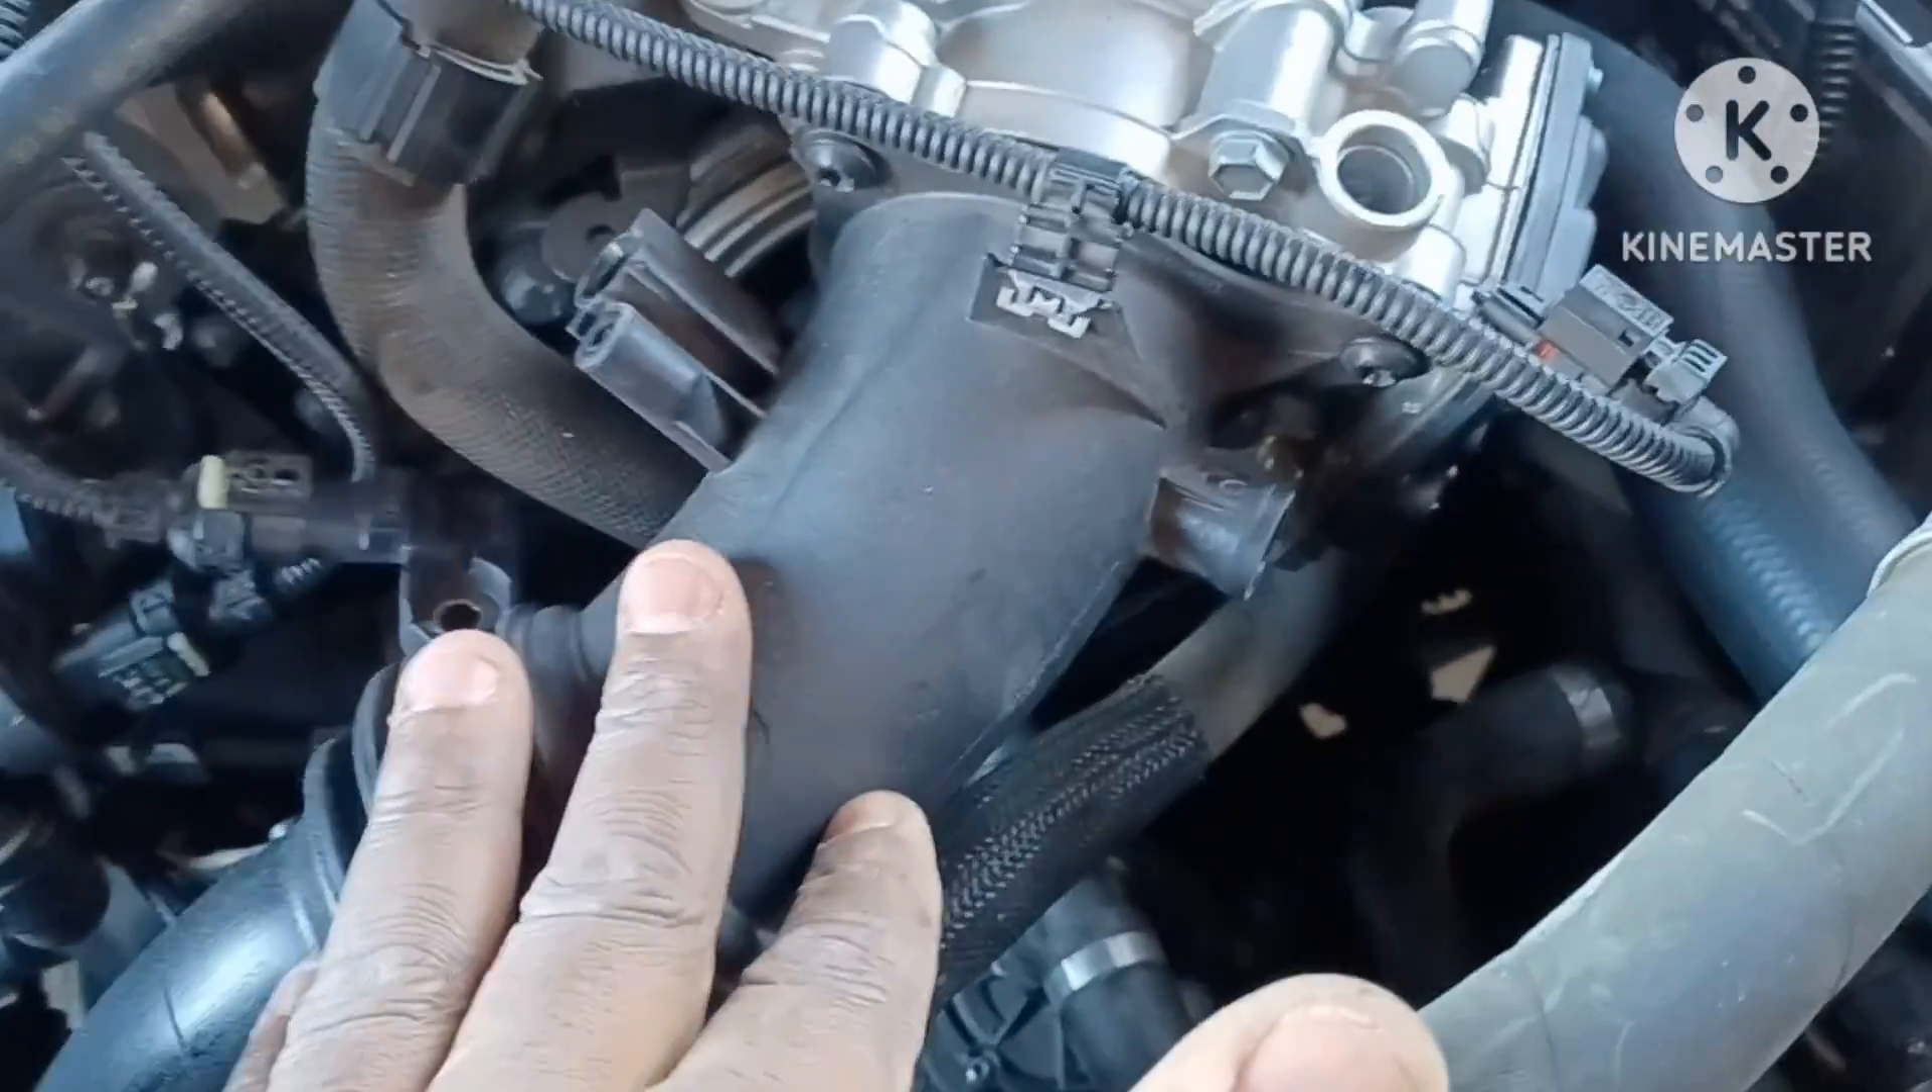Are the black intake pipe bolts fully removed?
No.